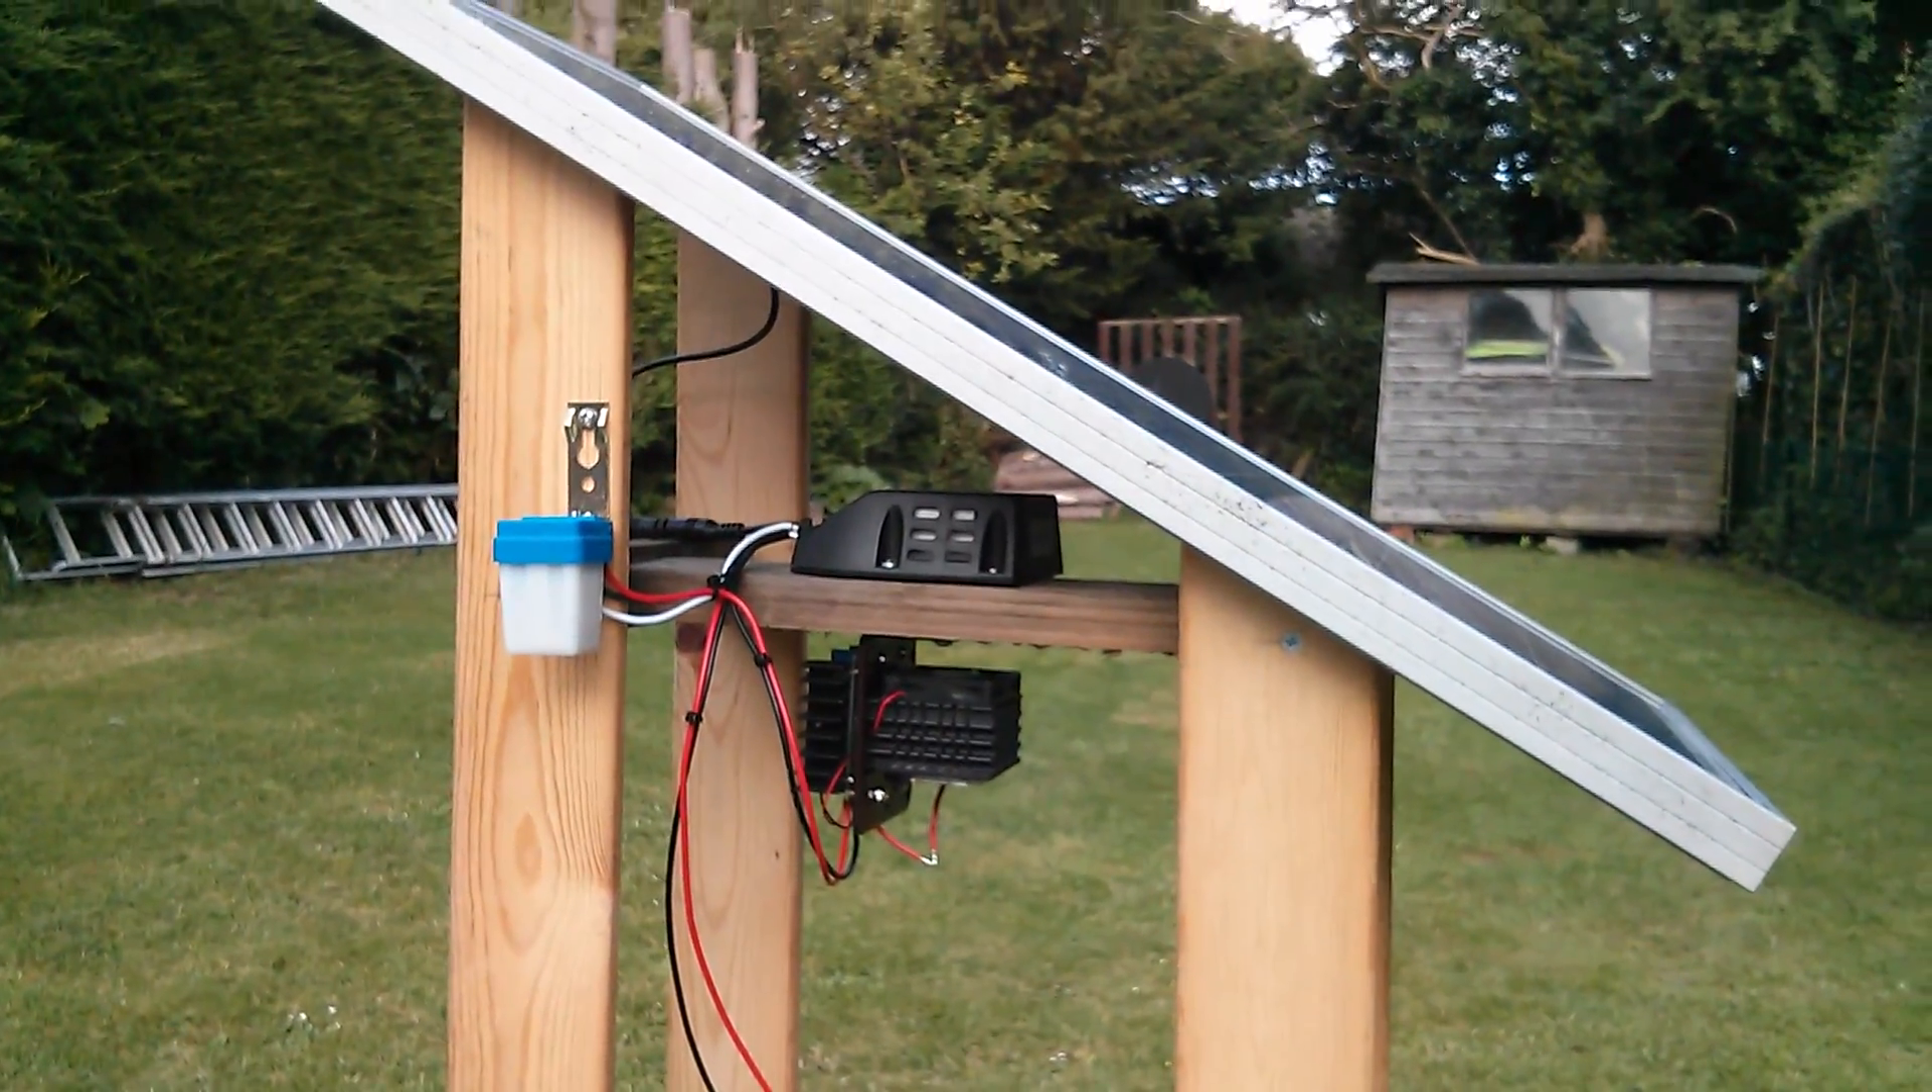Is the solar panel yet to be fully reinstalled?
No.